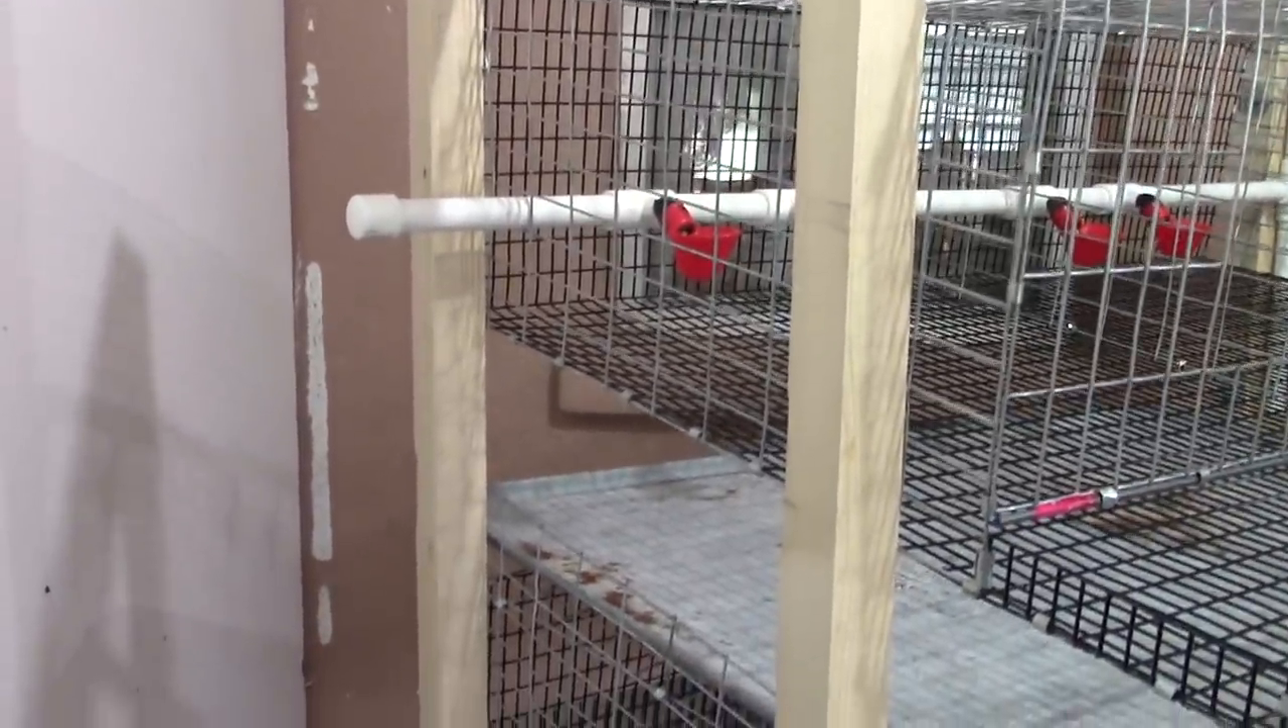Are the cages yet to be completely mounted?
No.